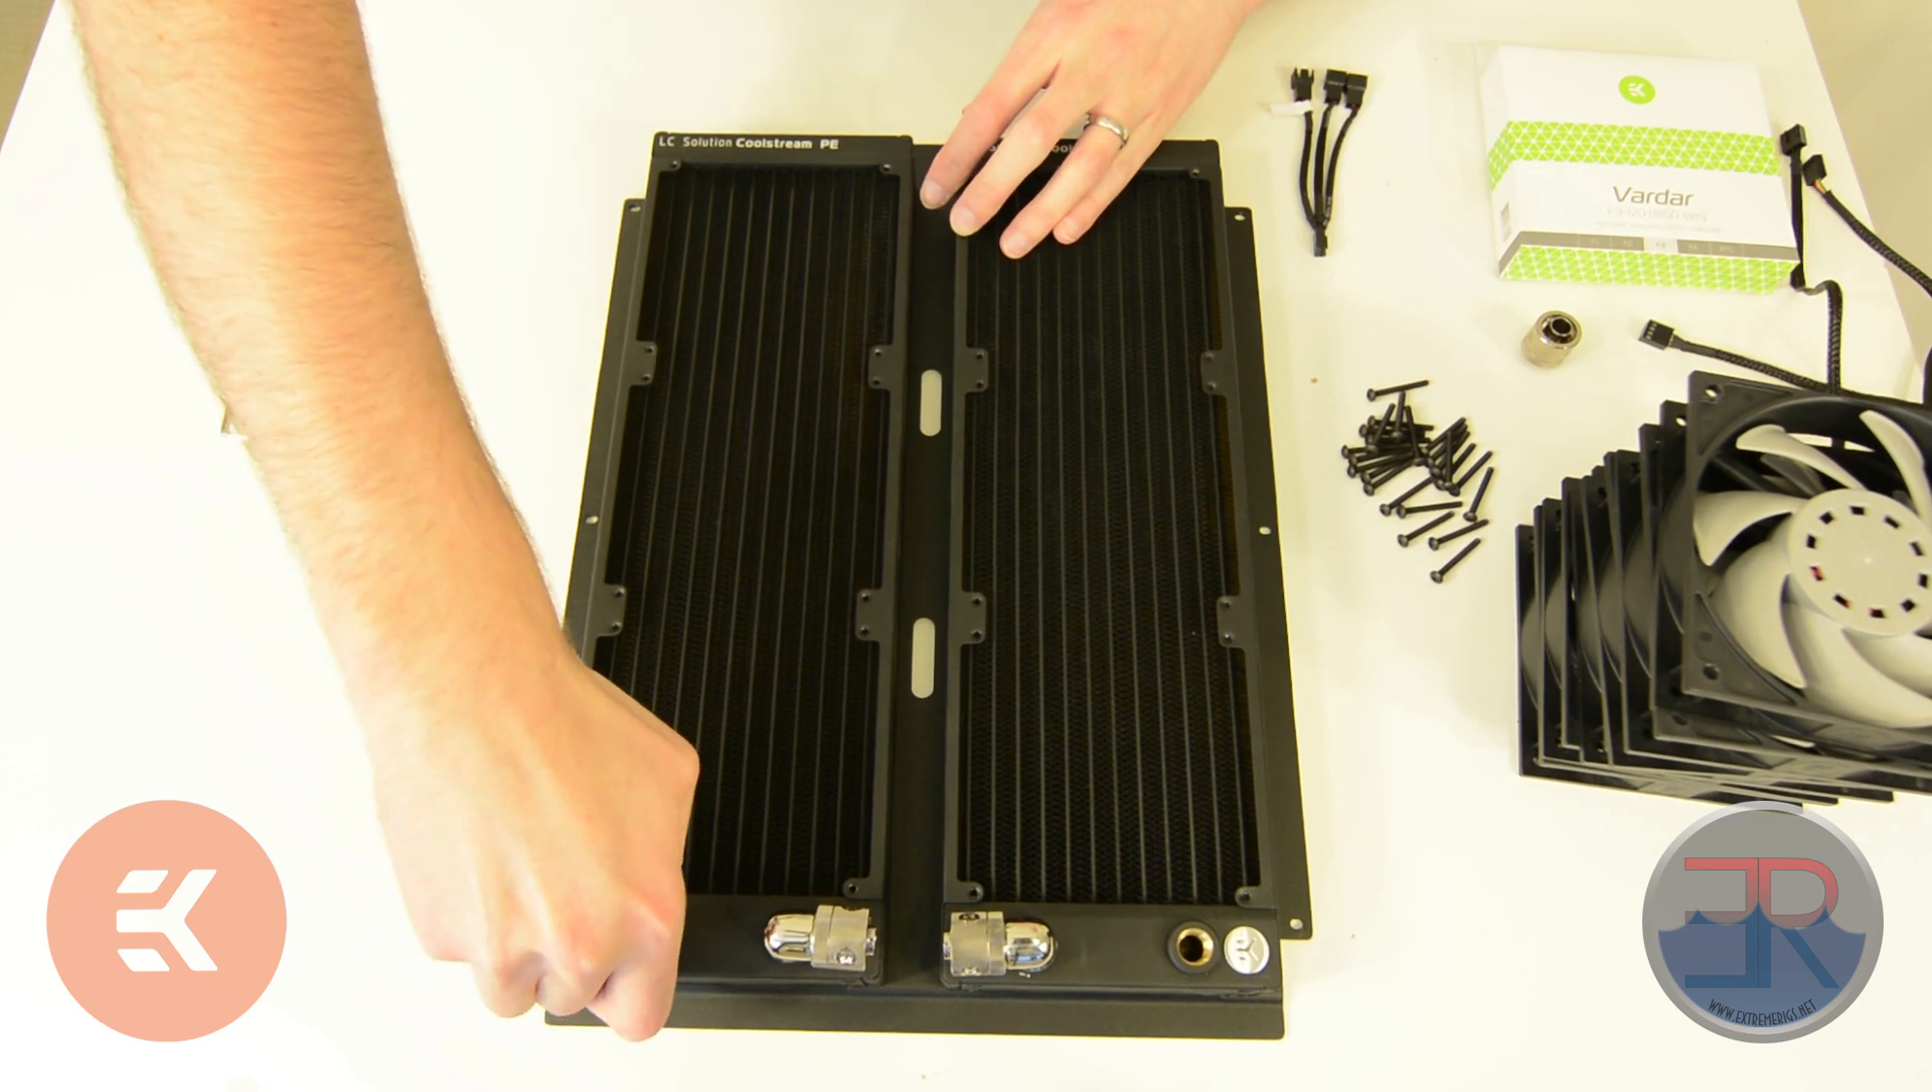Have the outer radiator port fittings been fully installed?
No.